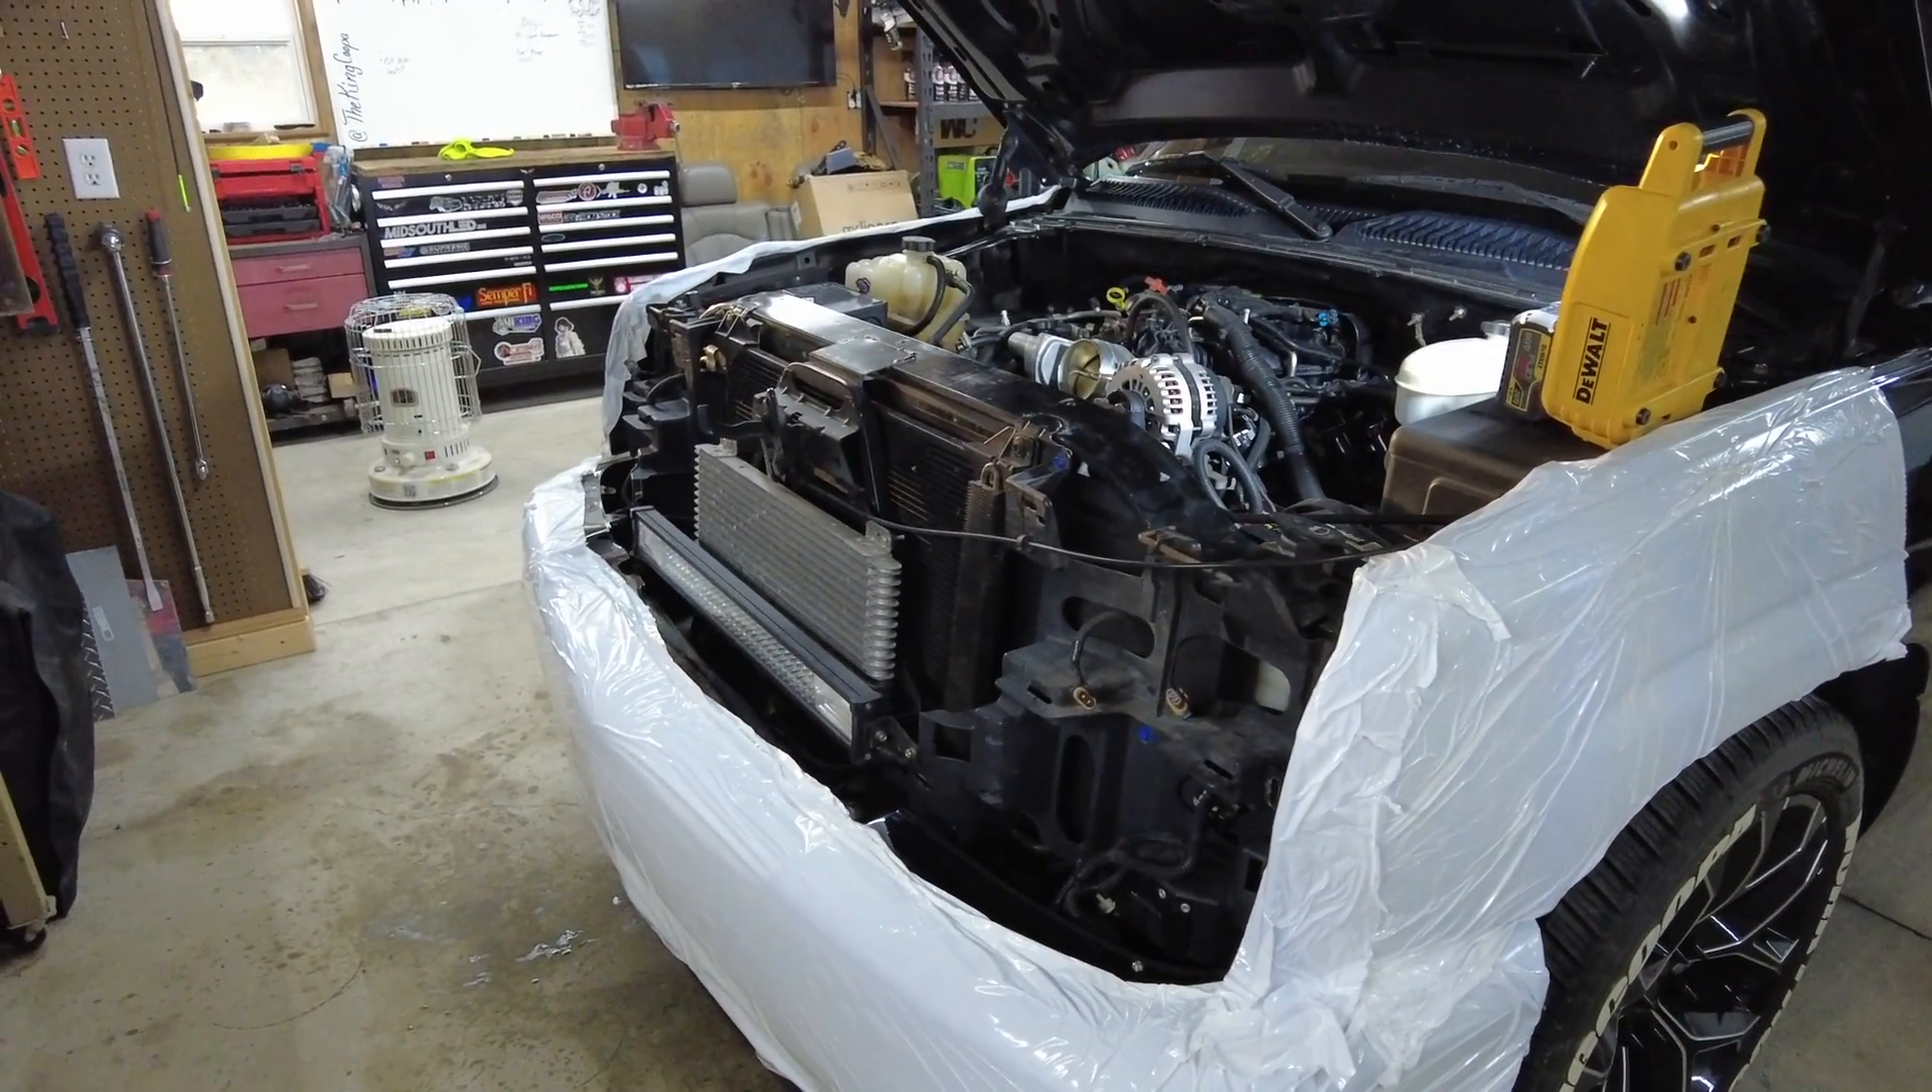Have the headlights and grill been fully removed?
Yes.